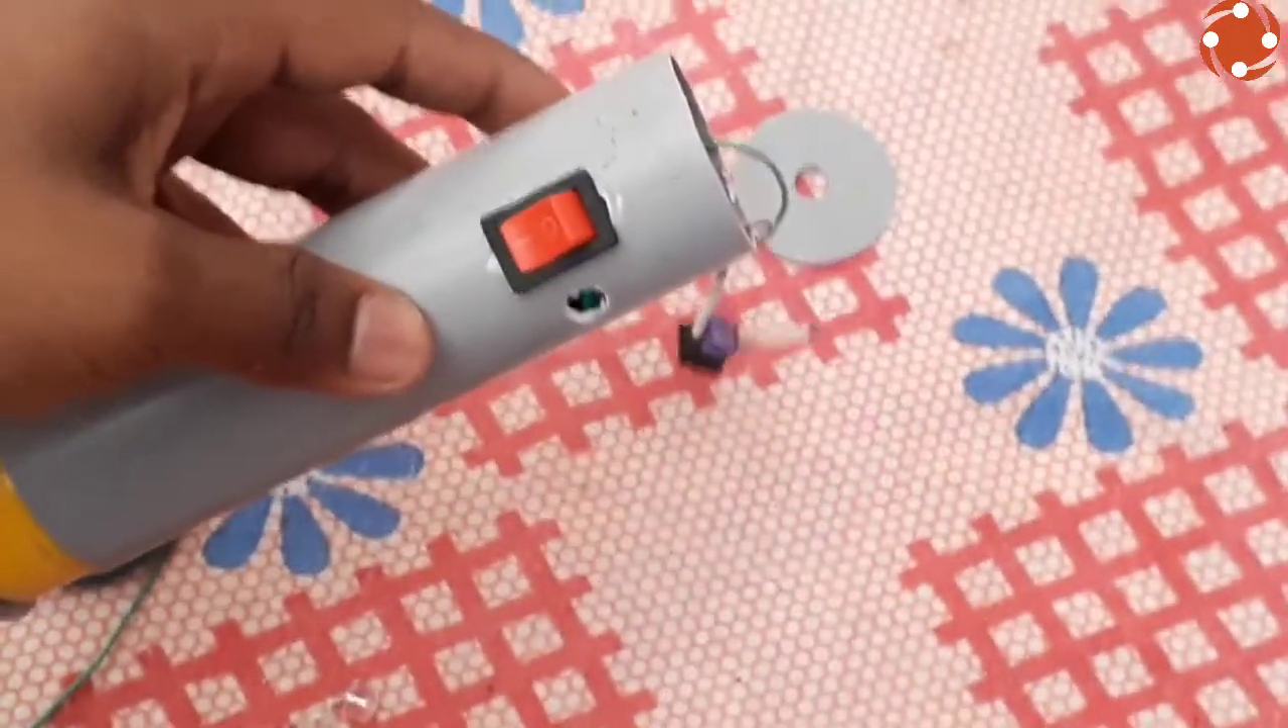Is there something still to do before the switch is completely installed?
No.